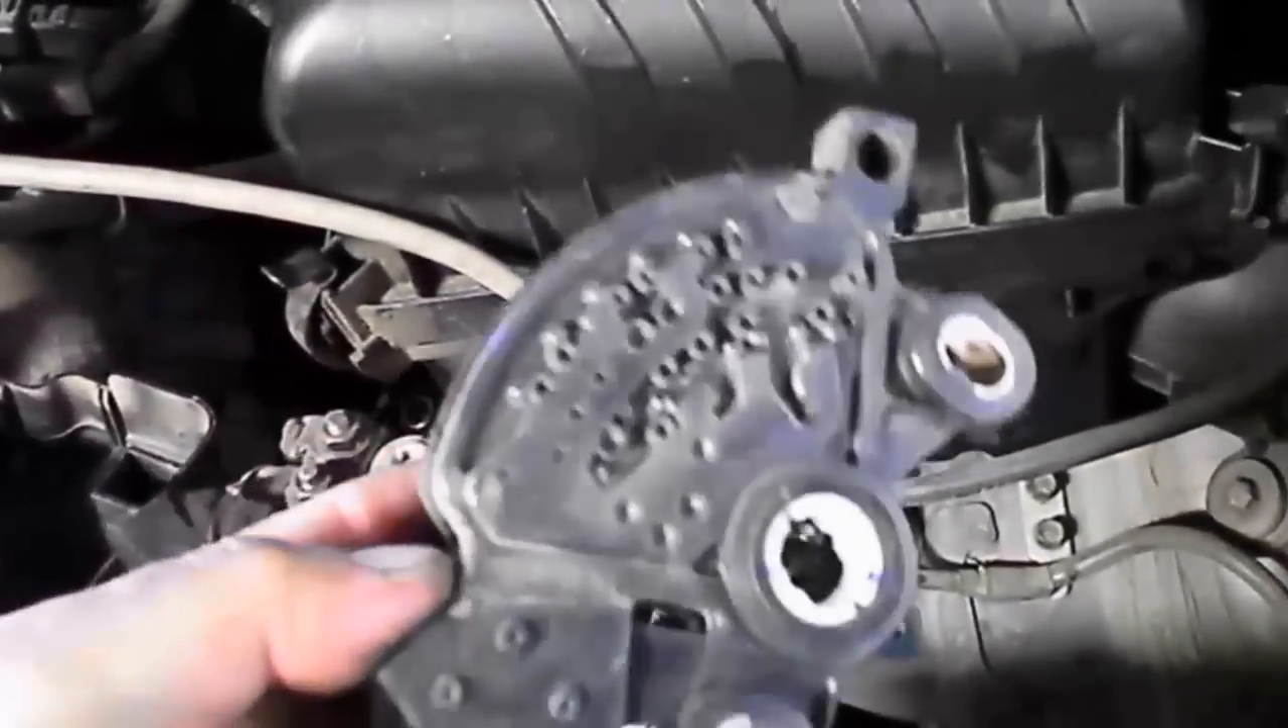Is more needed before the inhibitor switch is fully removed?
No.